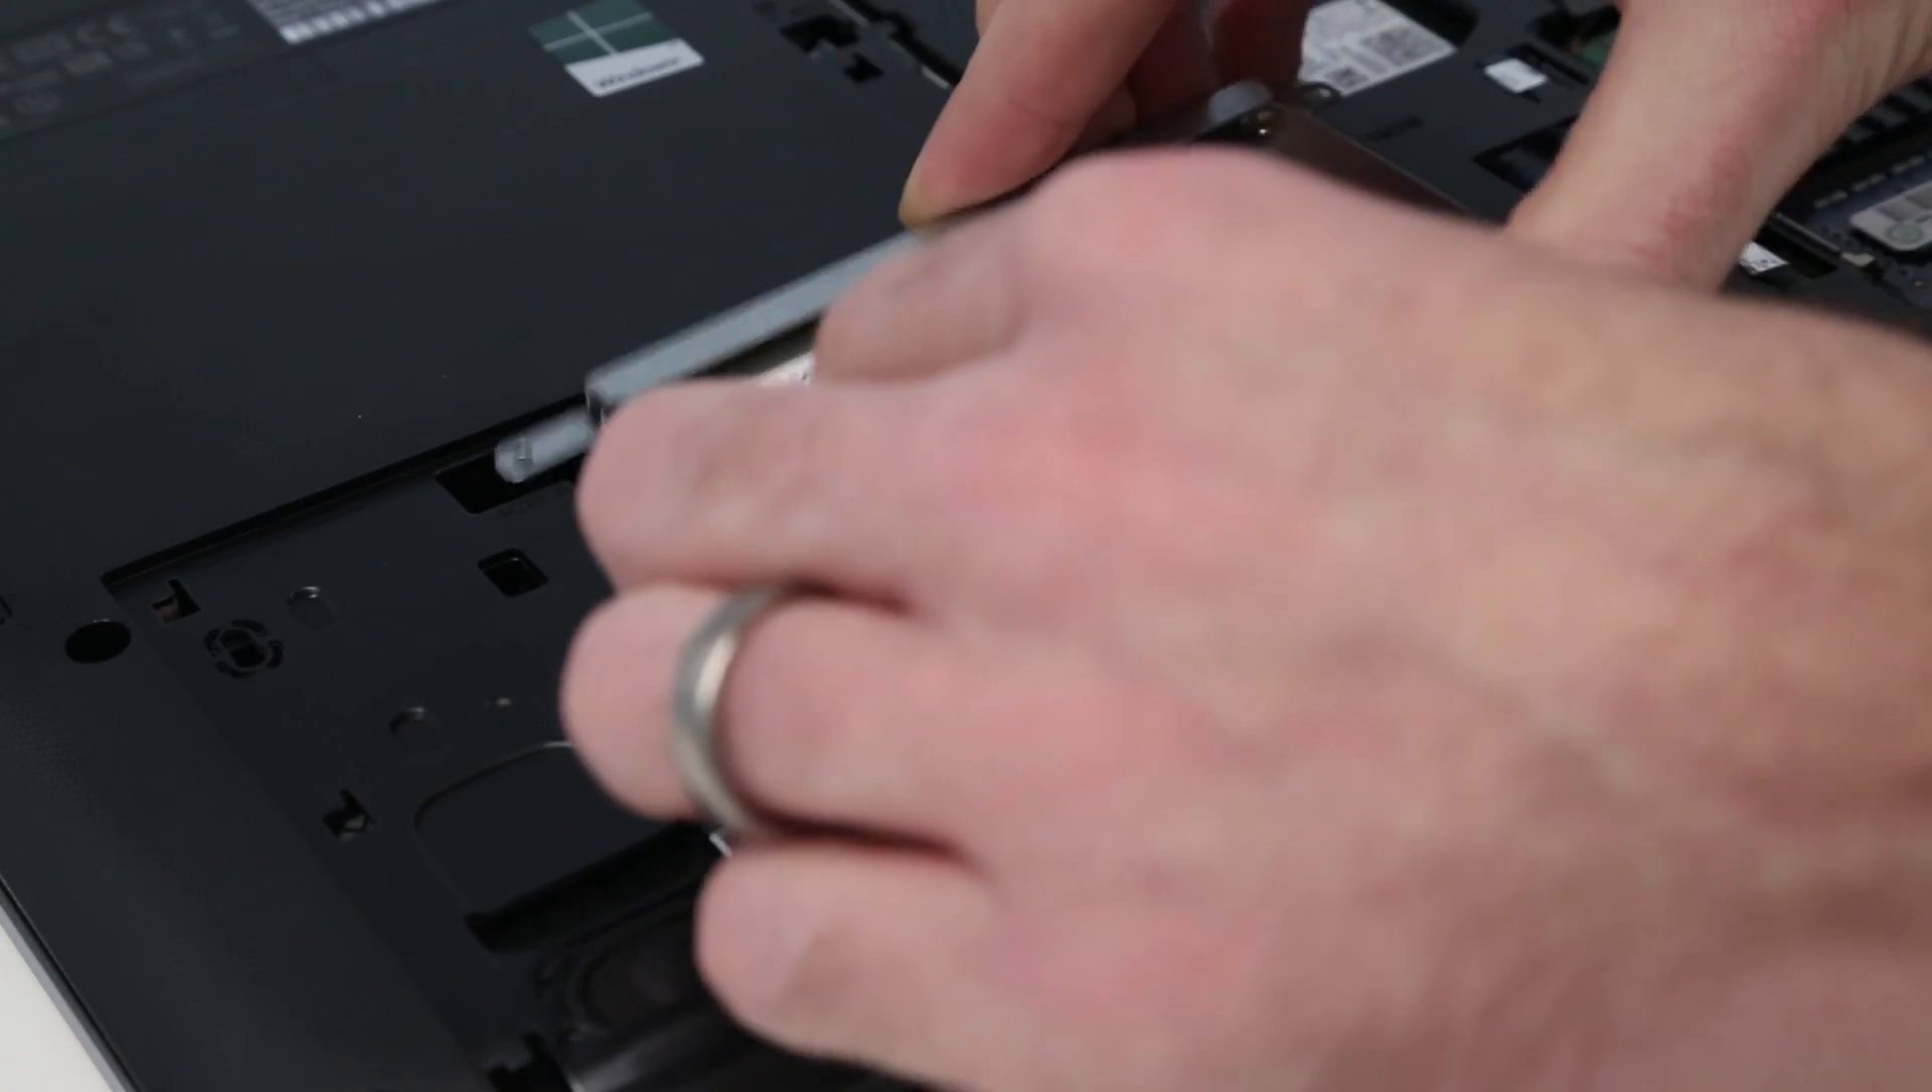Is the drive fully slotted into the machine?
No.